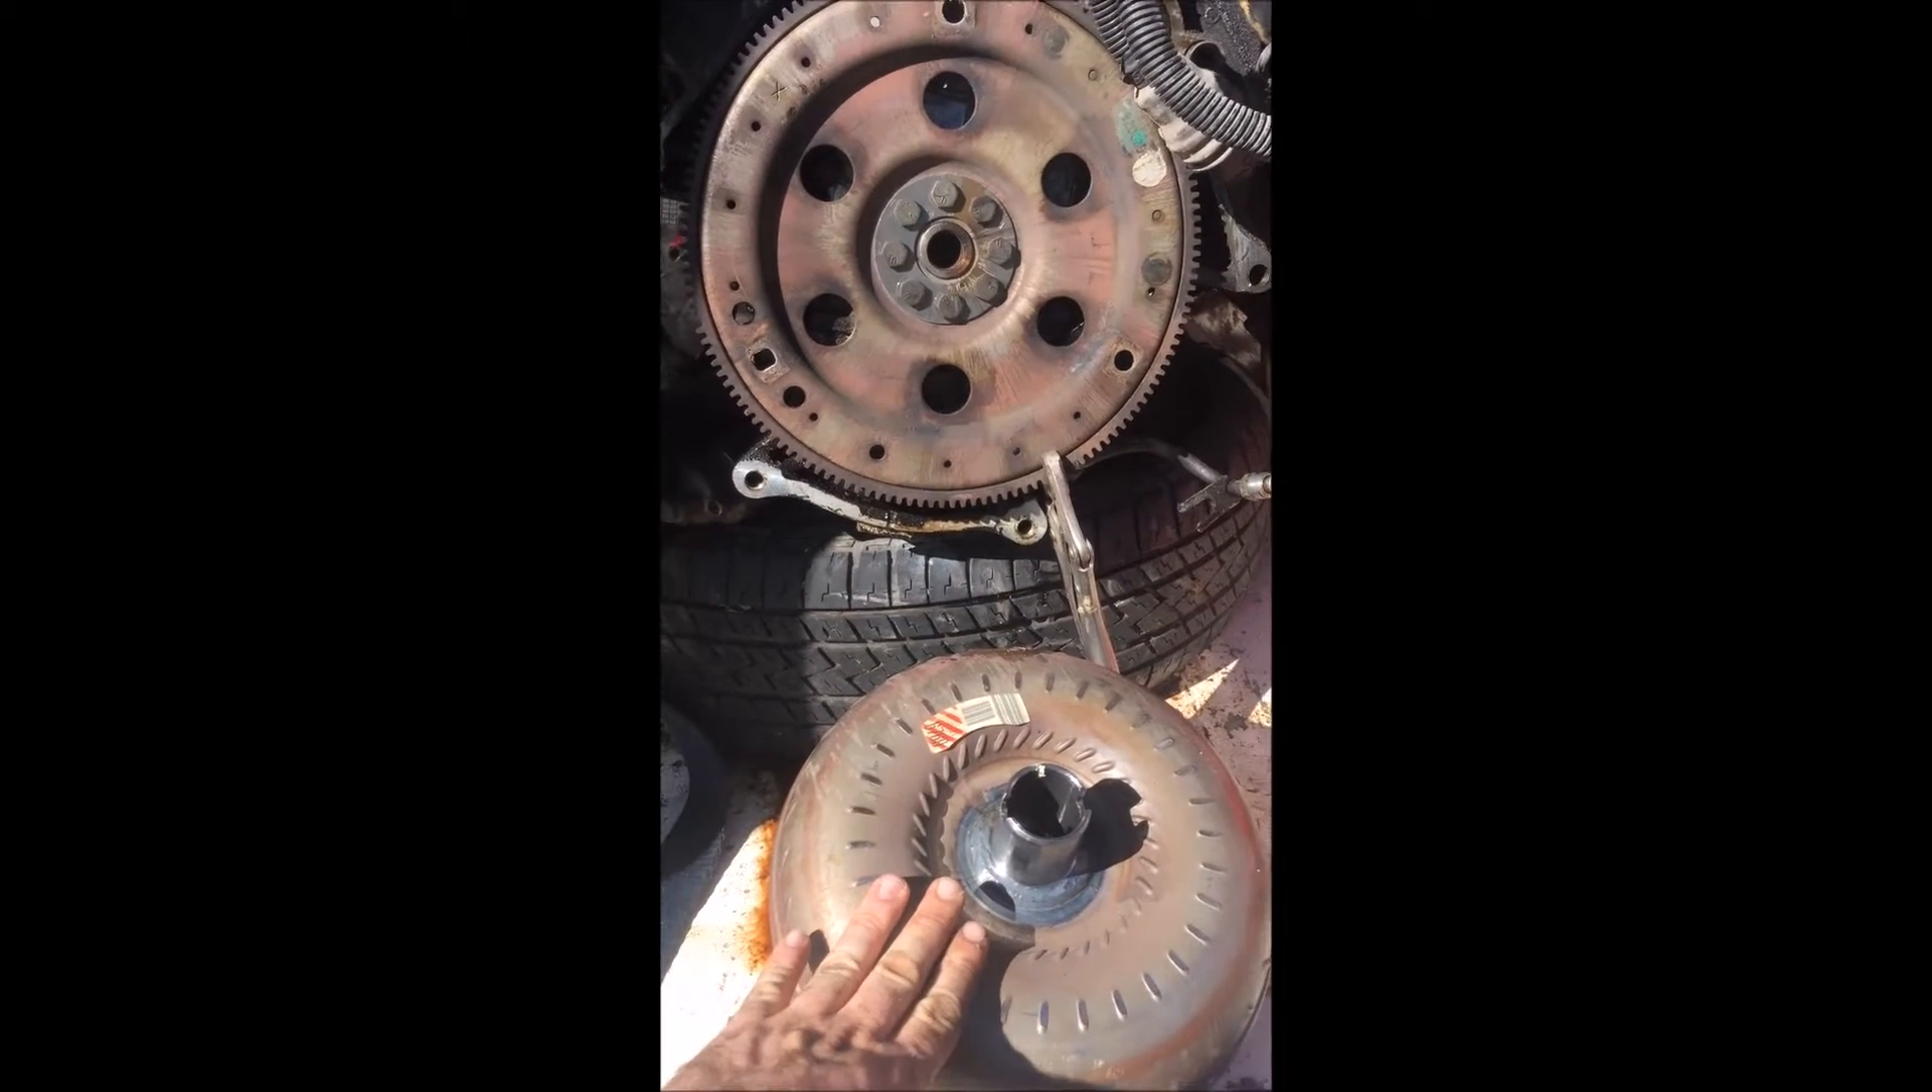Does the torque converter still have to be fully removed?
No.